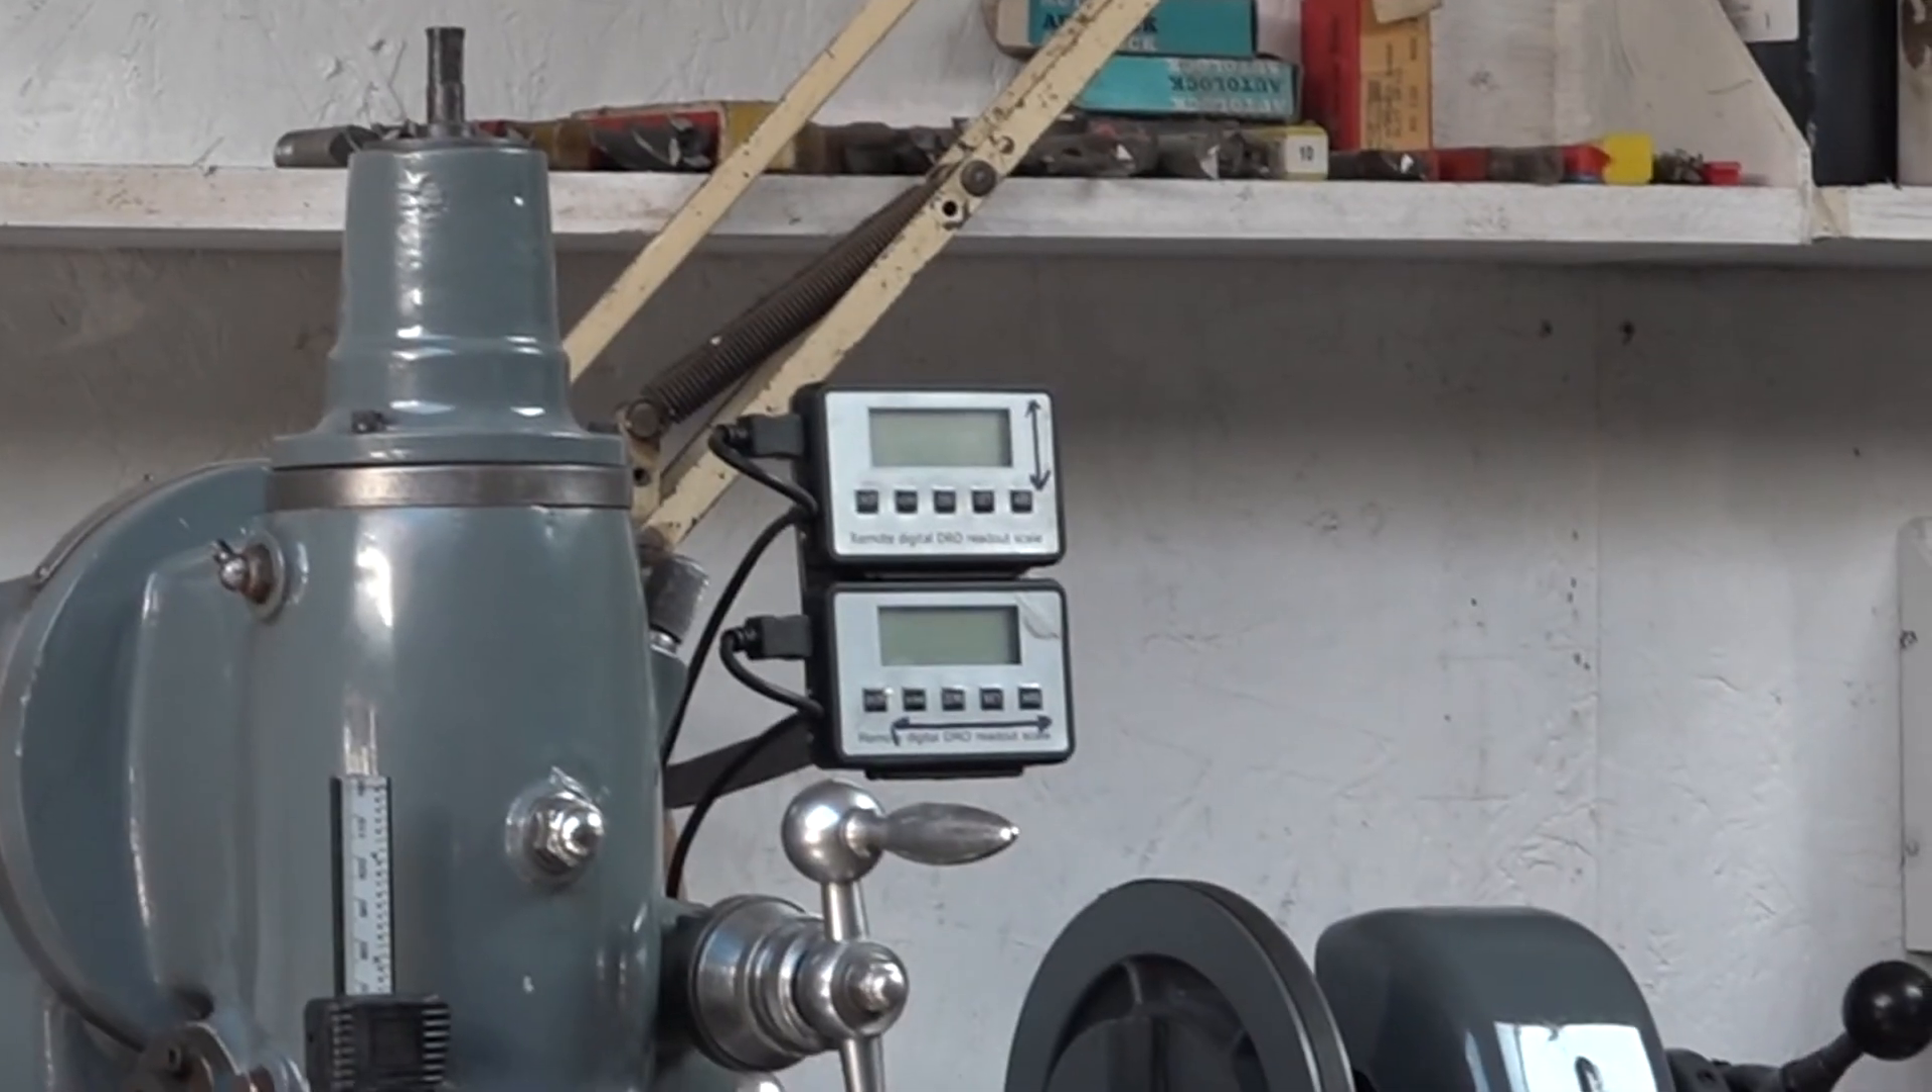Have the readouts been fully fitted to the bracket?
Yes.